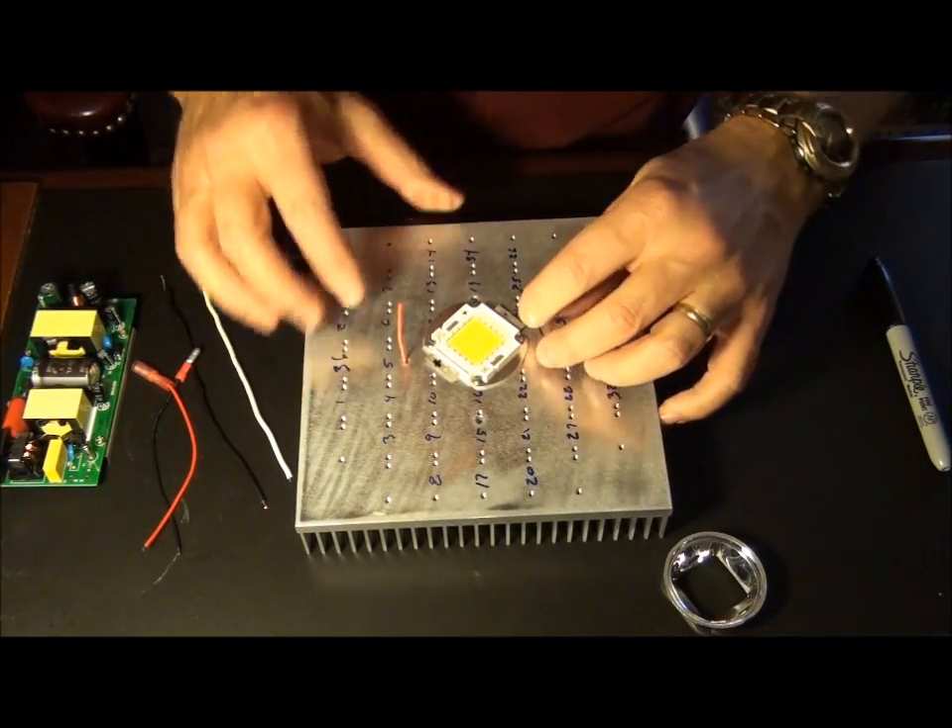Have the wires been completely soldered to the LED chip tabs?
No.